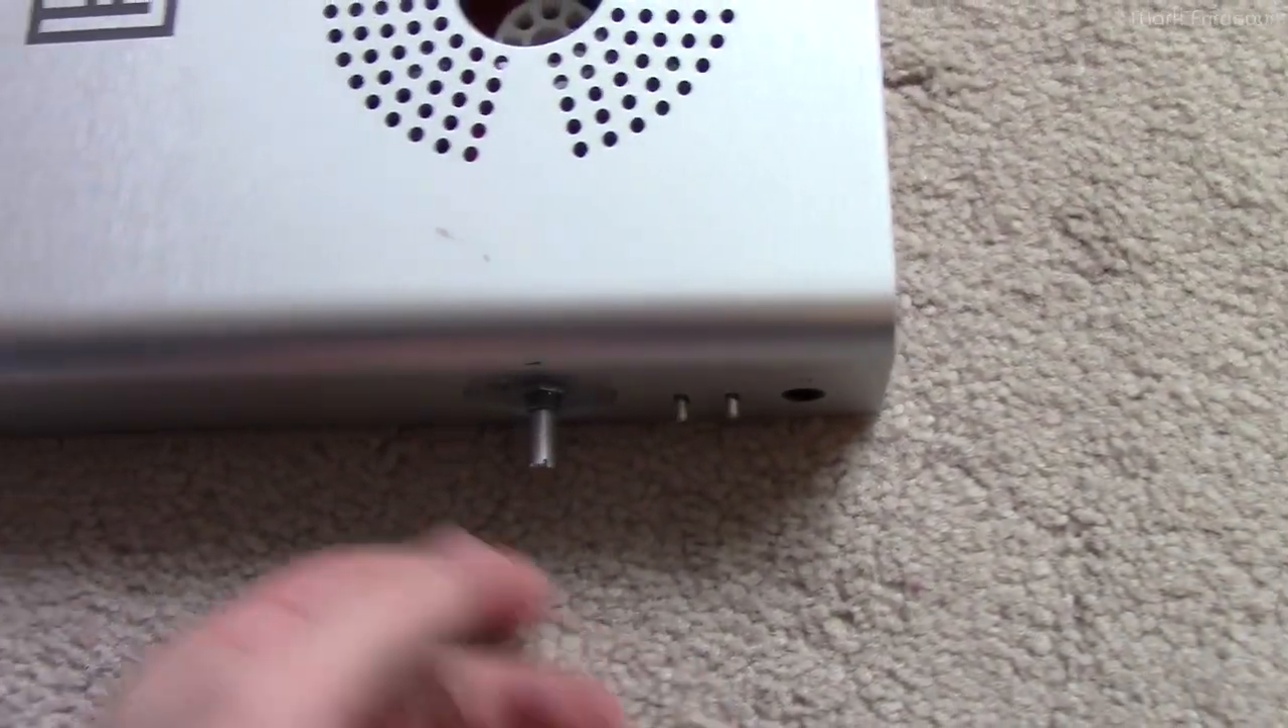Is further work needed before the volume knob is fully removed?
No.